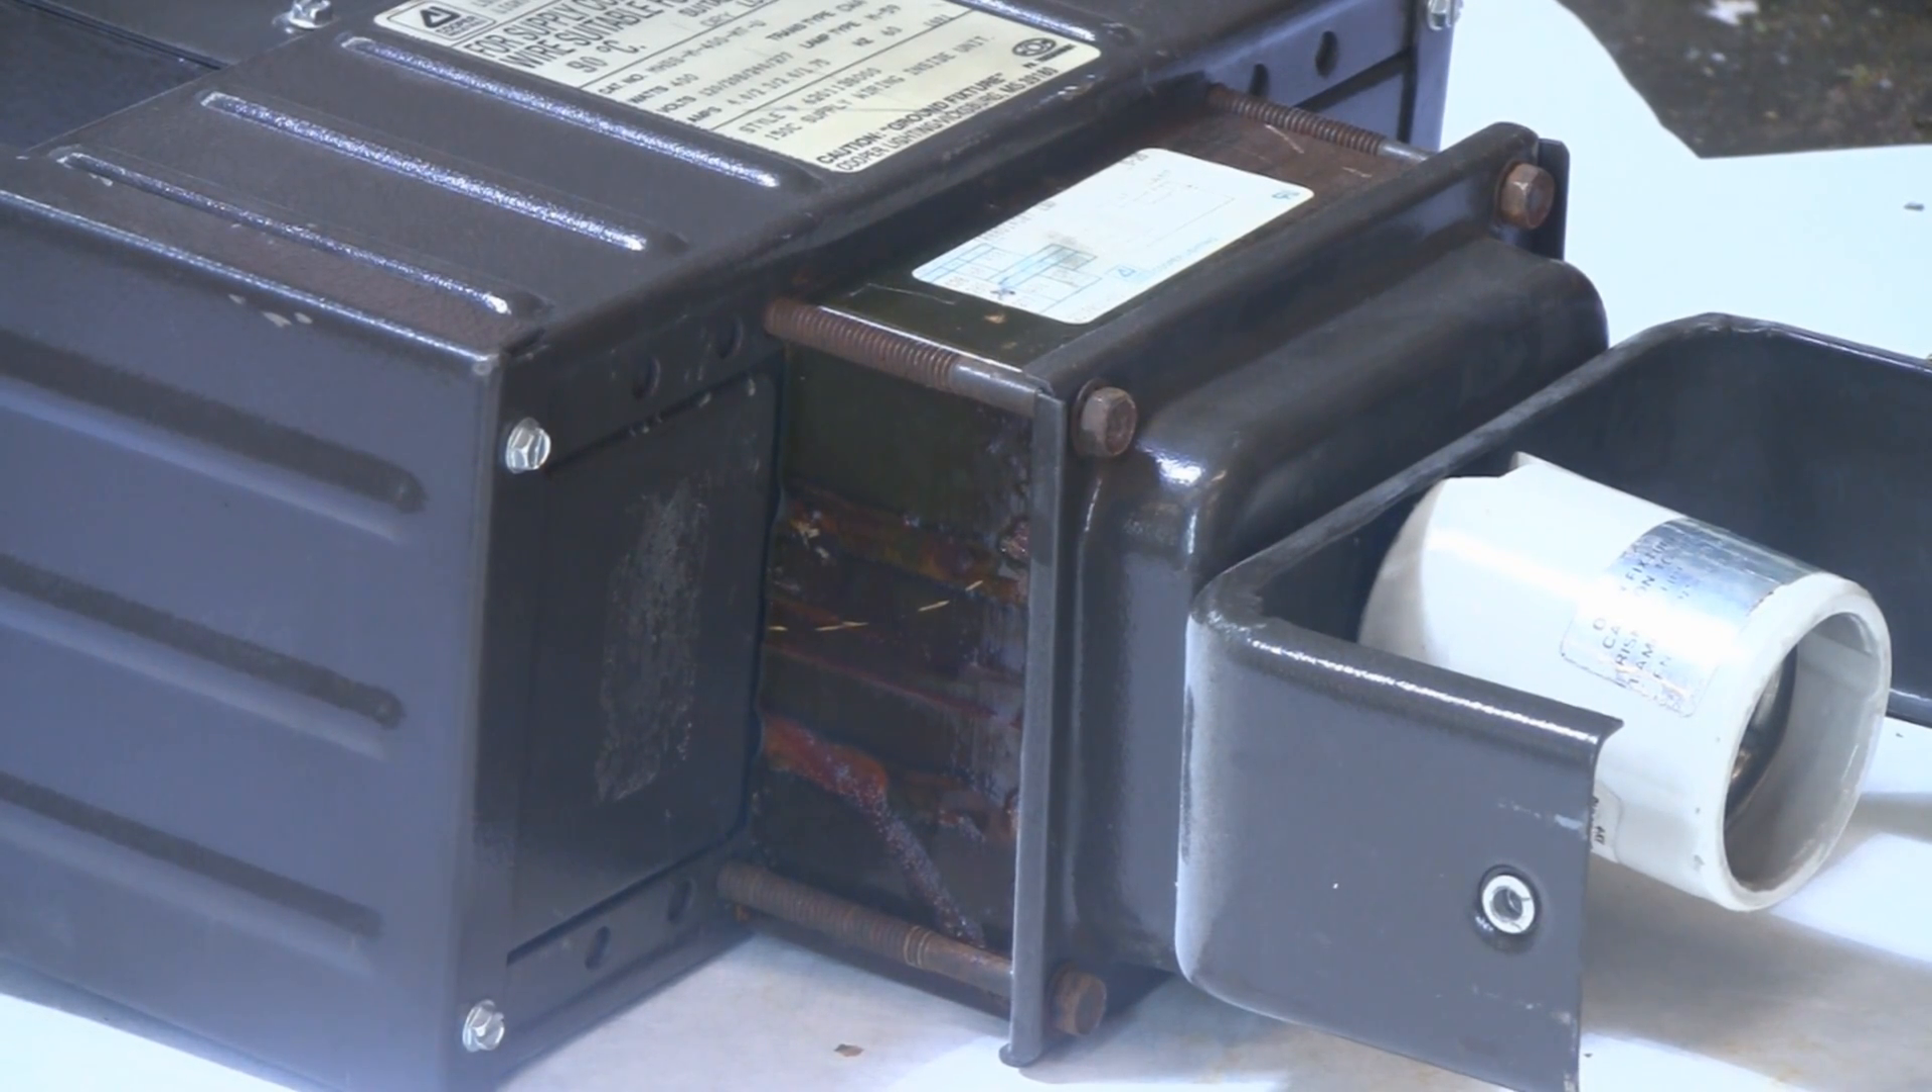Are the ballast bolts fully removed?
No.